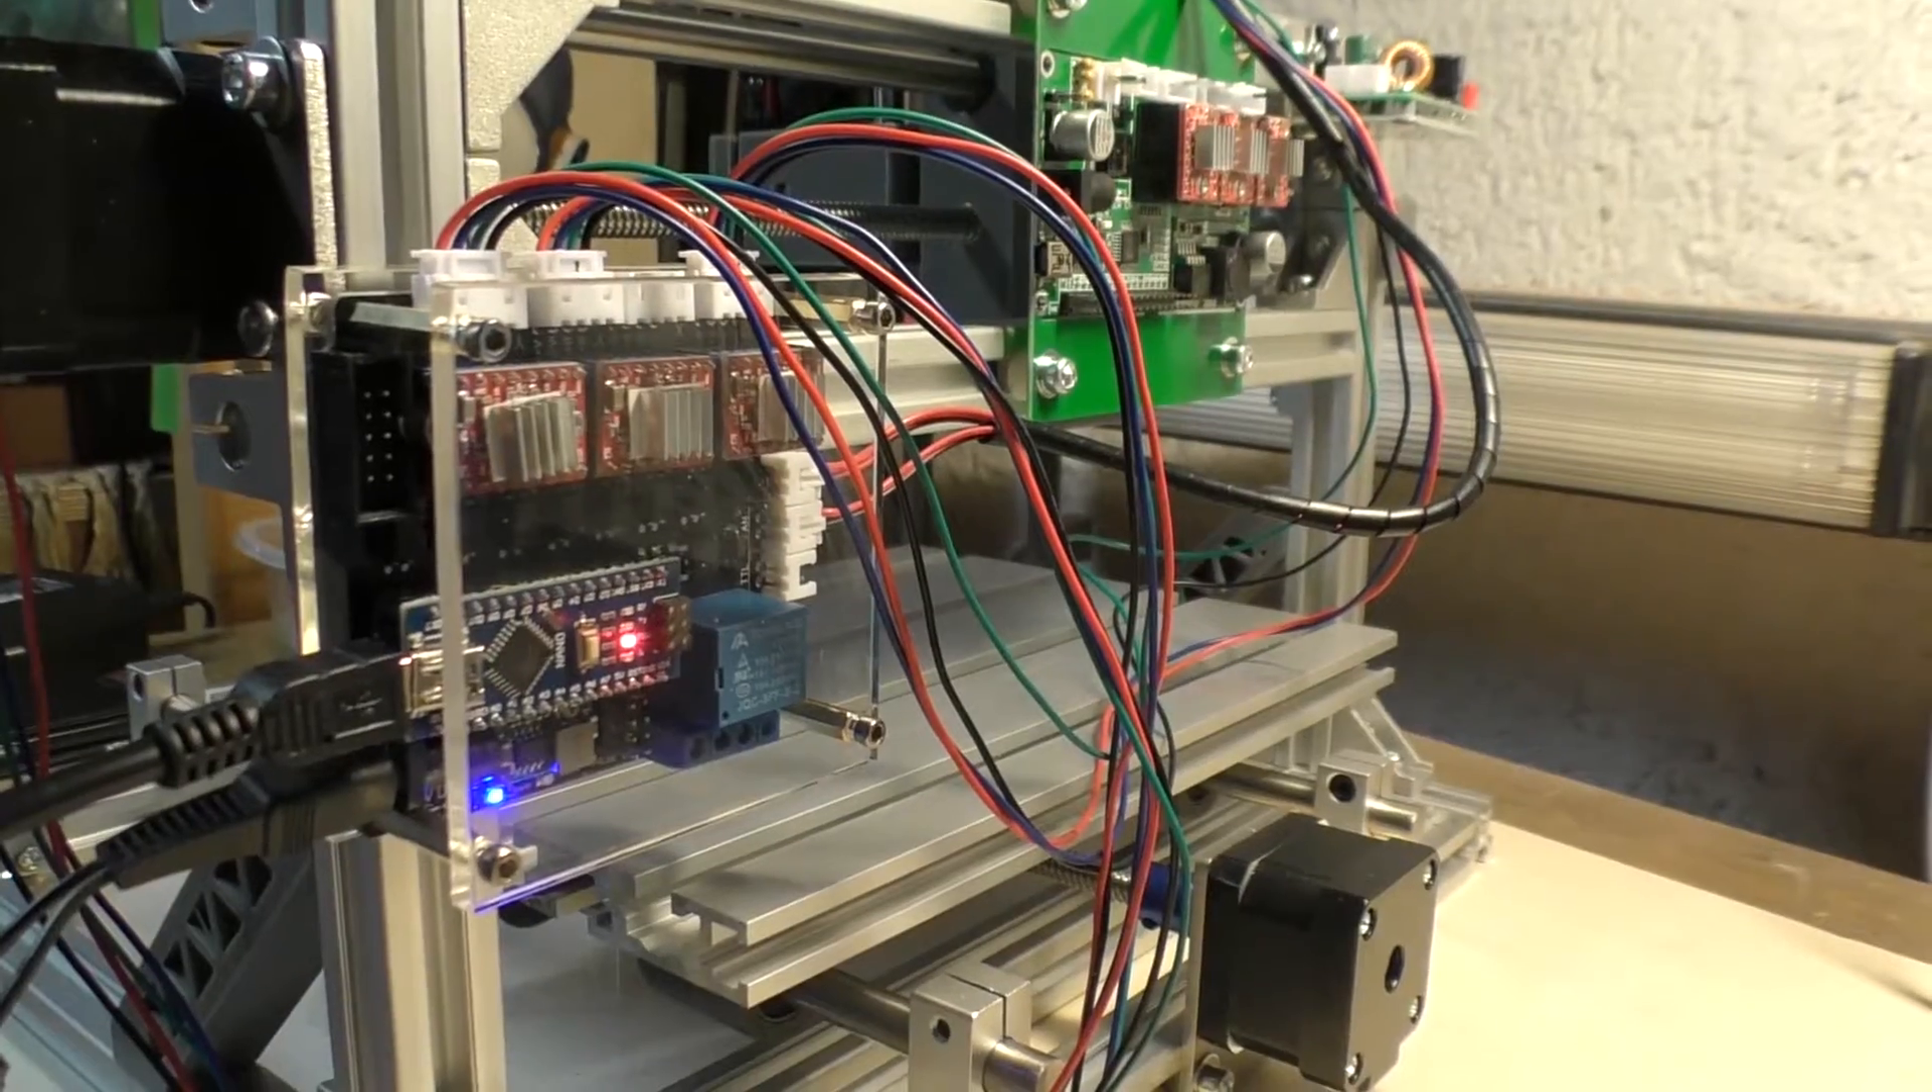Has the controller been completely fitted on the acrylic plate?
Yes.